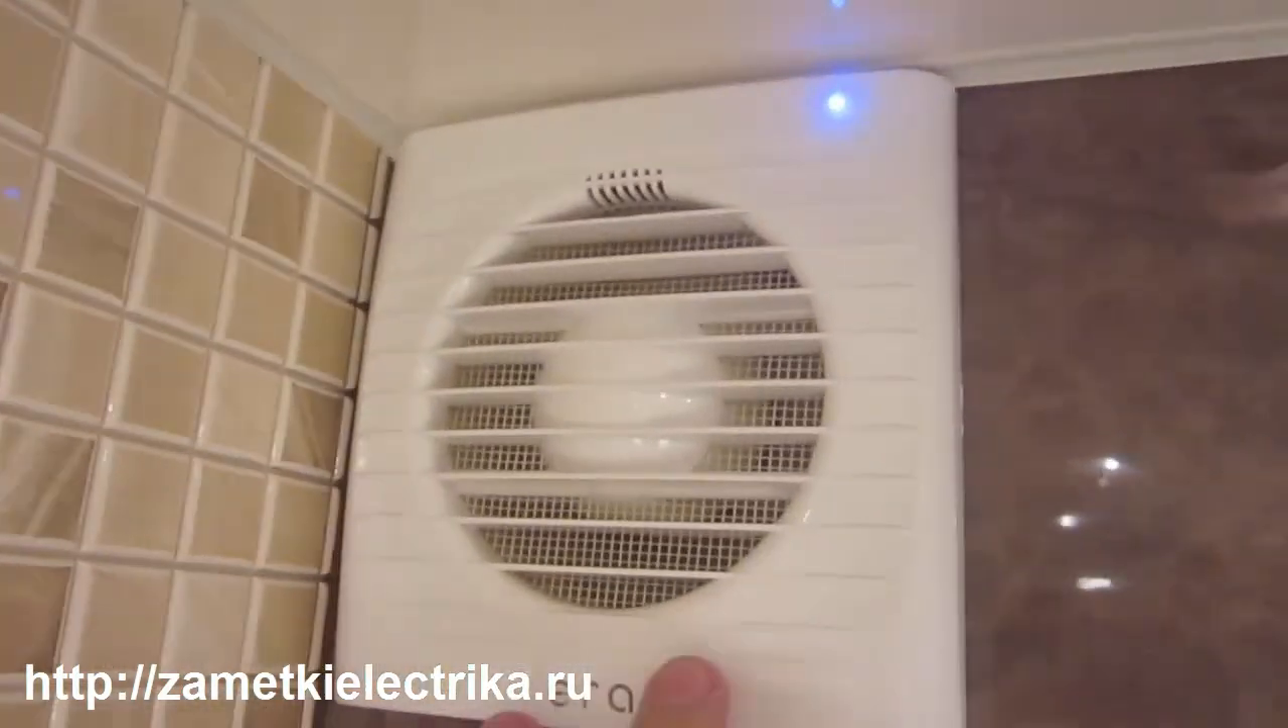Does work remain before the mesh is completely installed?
No.